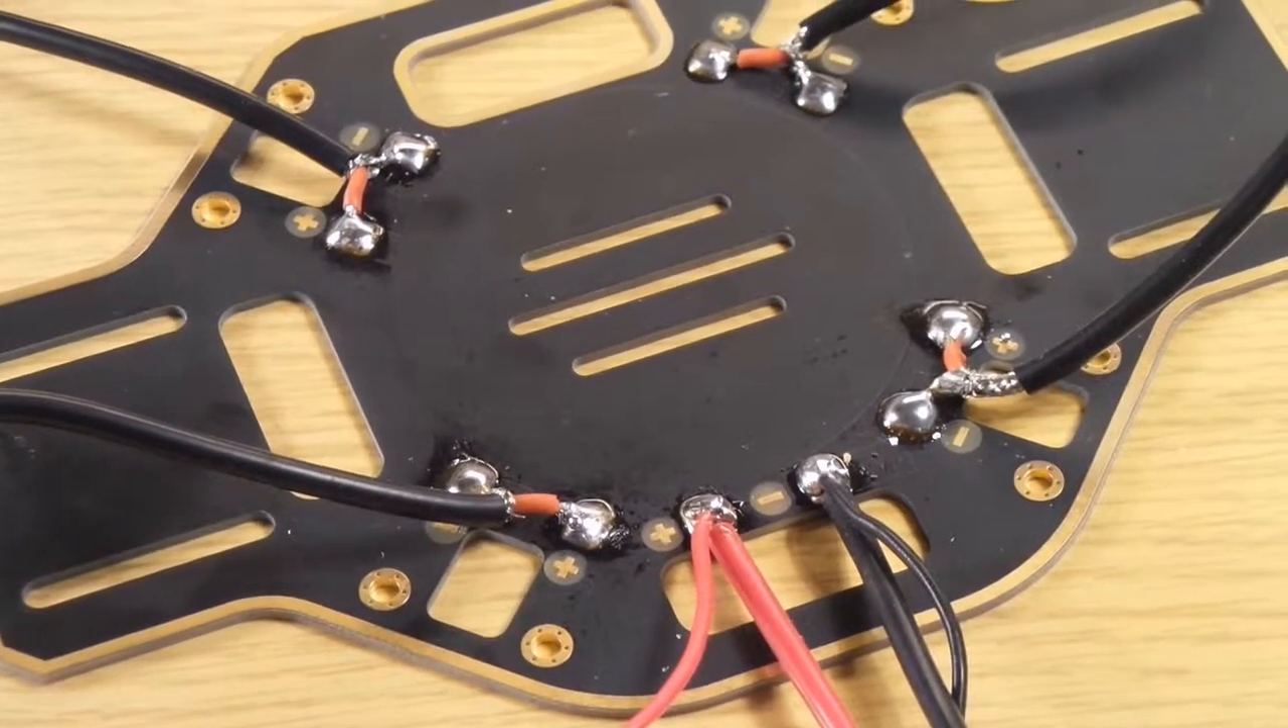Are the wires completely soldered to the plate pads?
Yes.